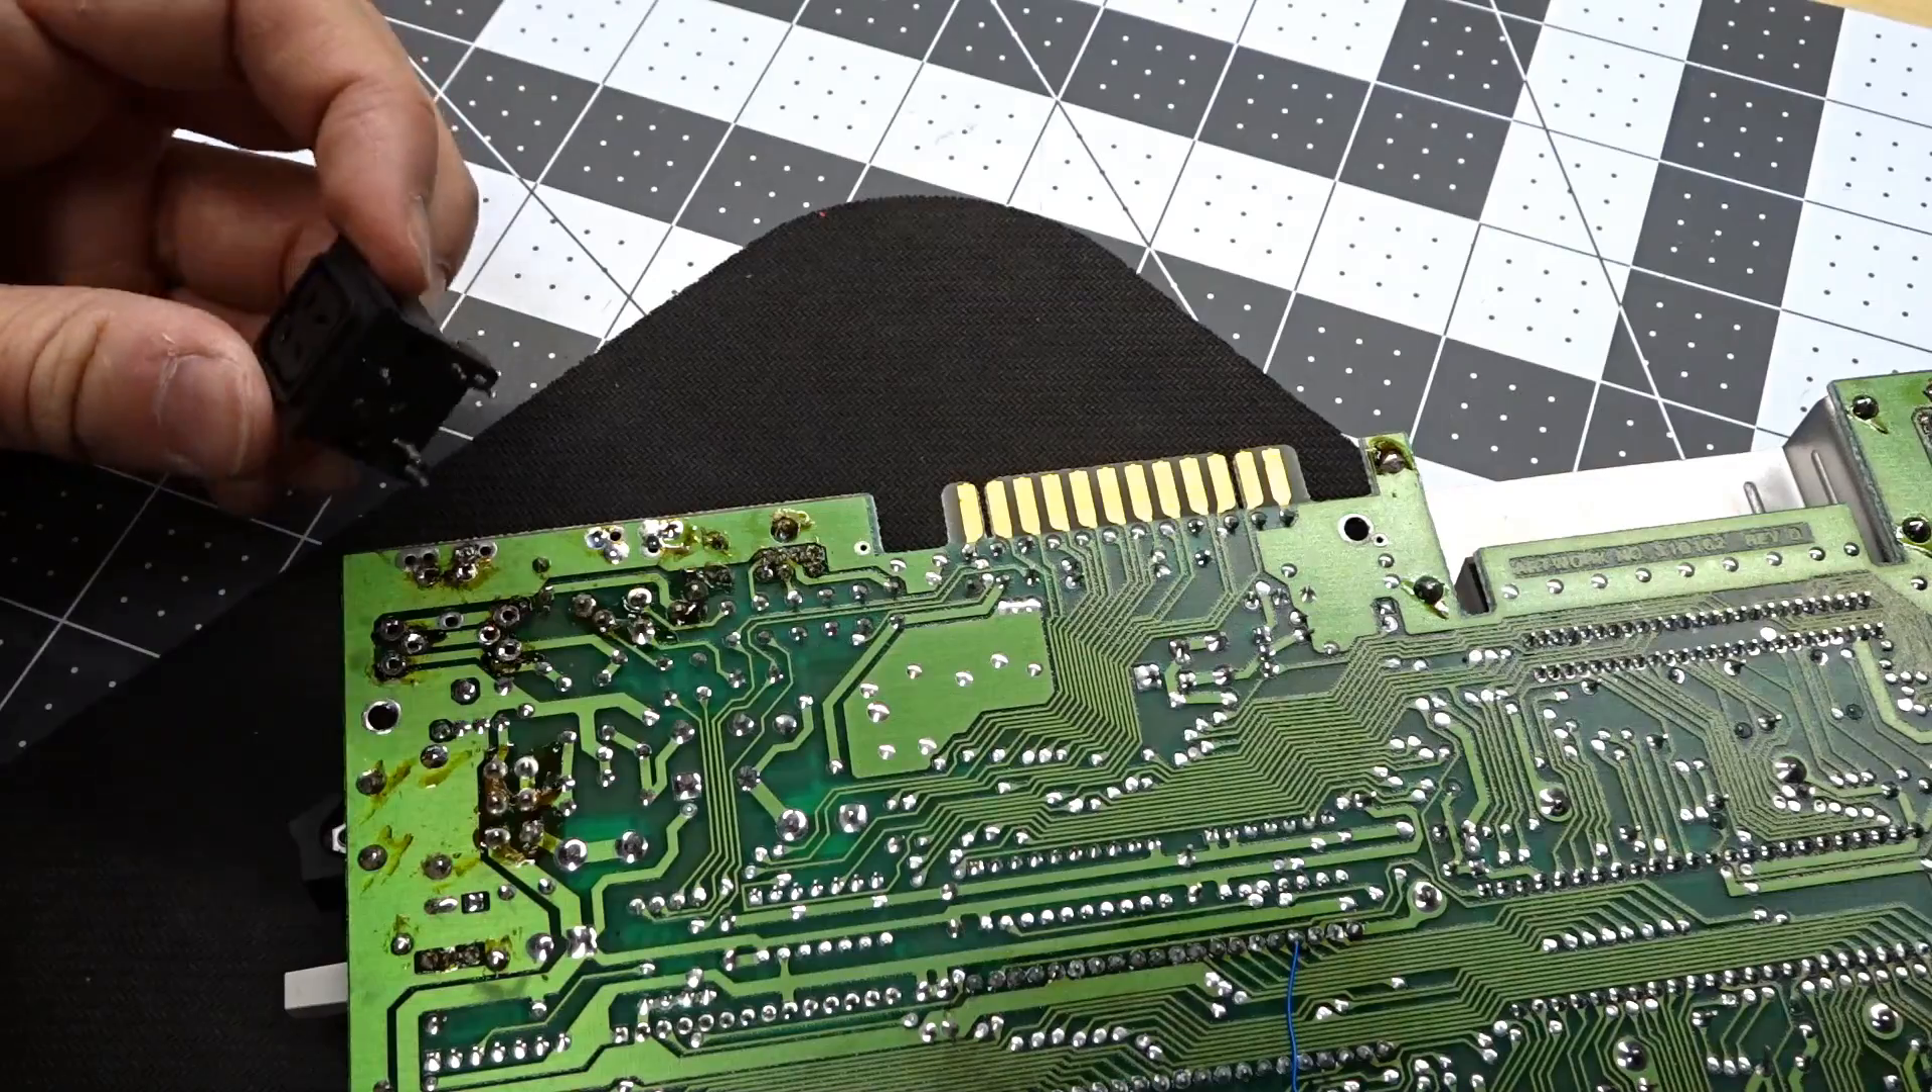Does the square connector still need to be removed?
No.